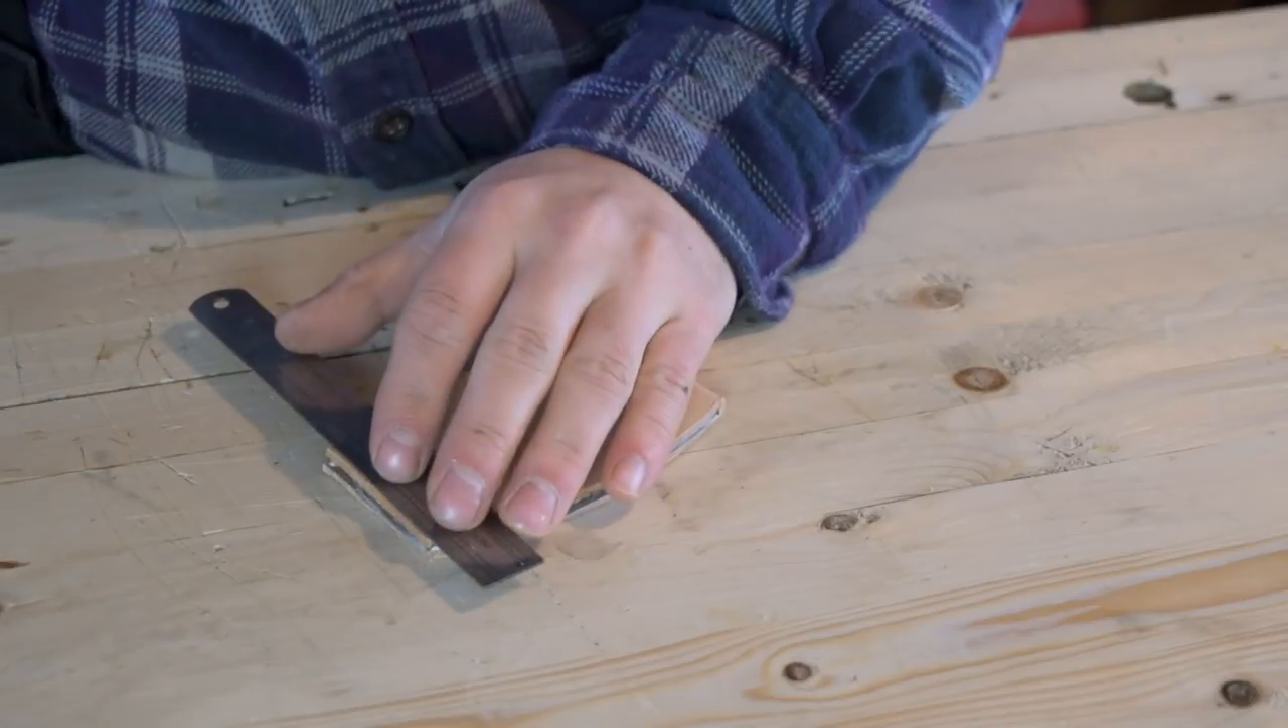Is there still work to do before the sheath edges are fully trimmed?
Yes.